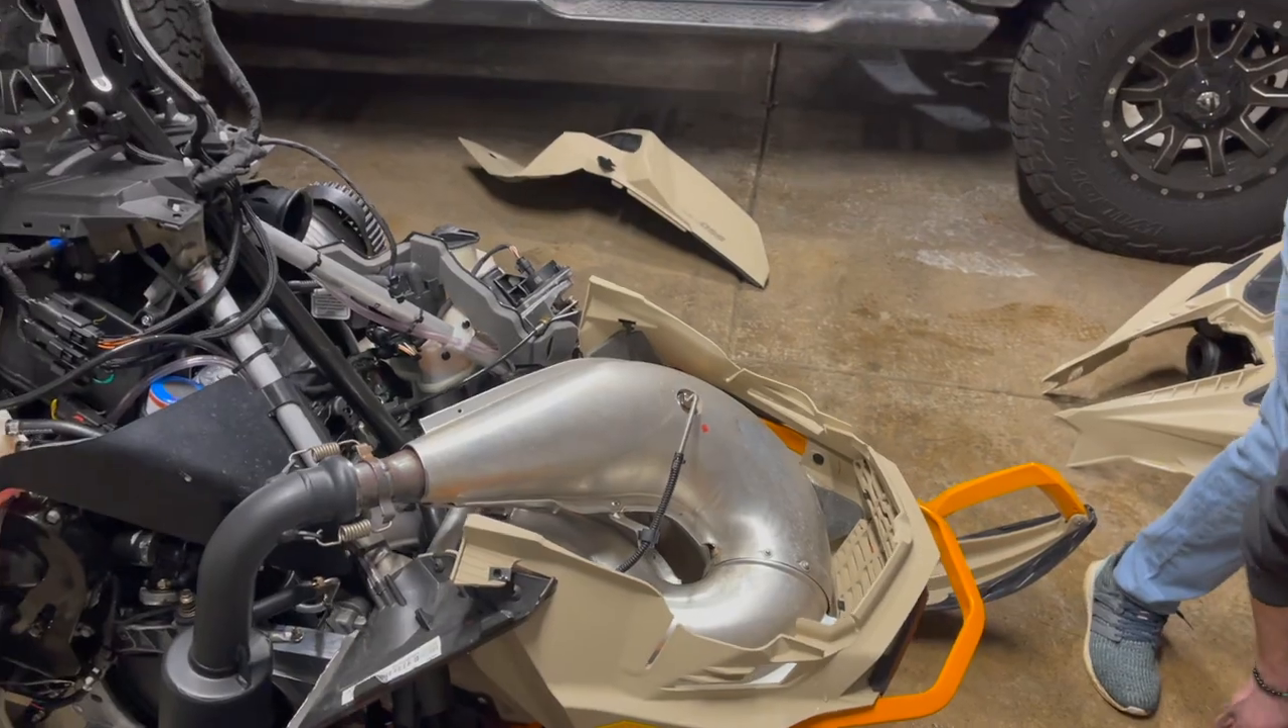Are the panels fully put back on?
No.